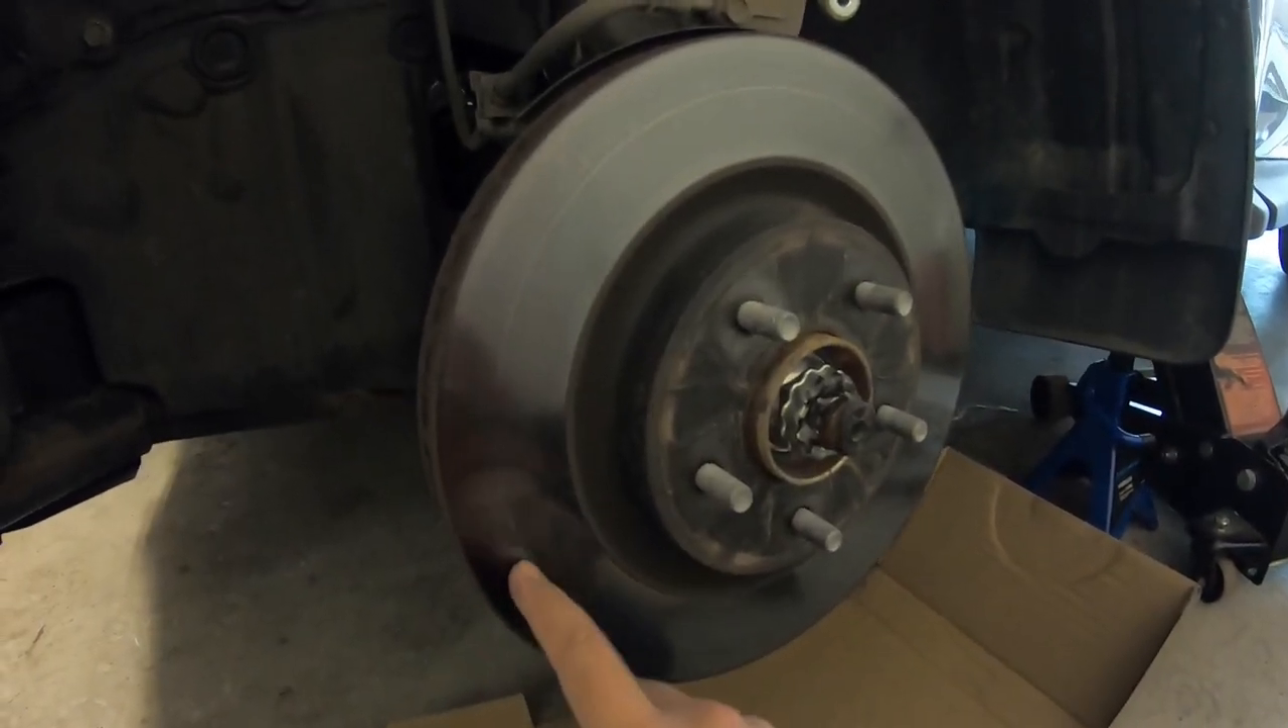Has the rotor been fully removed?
No.